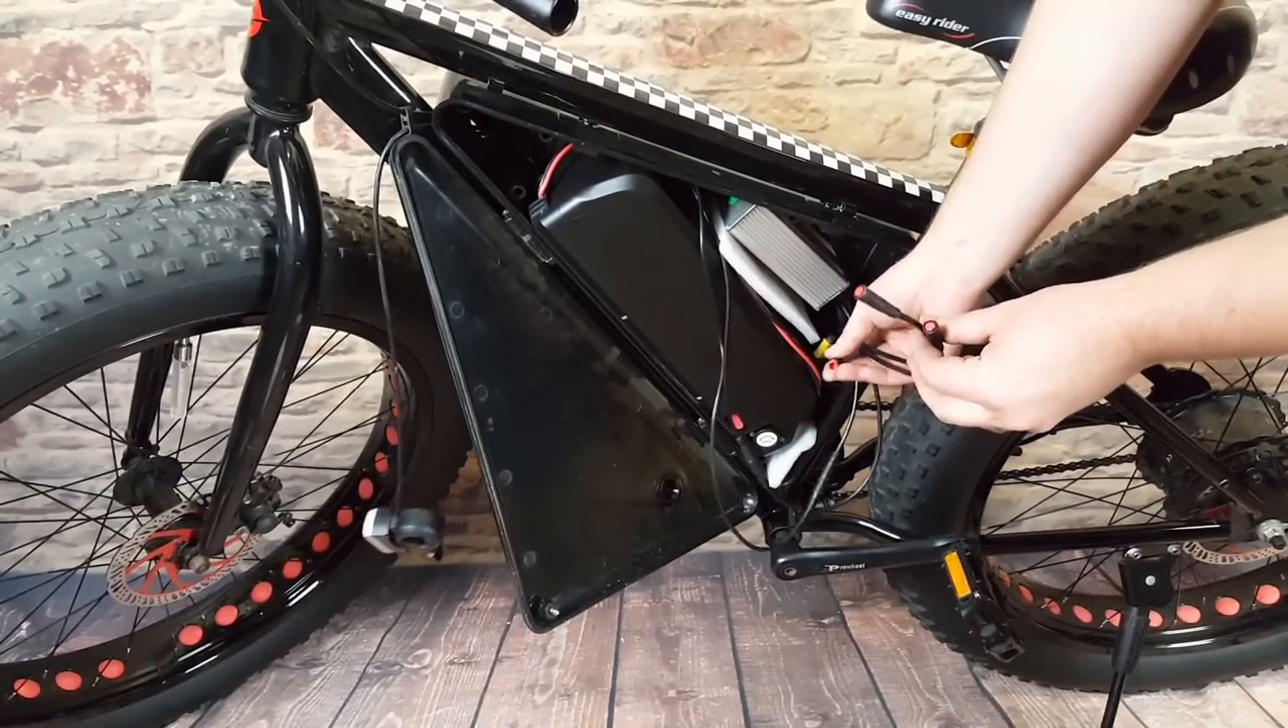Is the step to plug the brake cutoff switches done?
No.